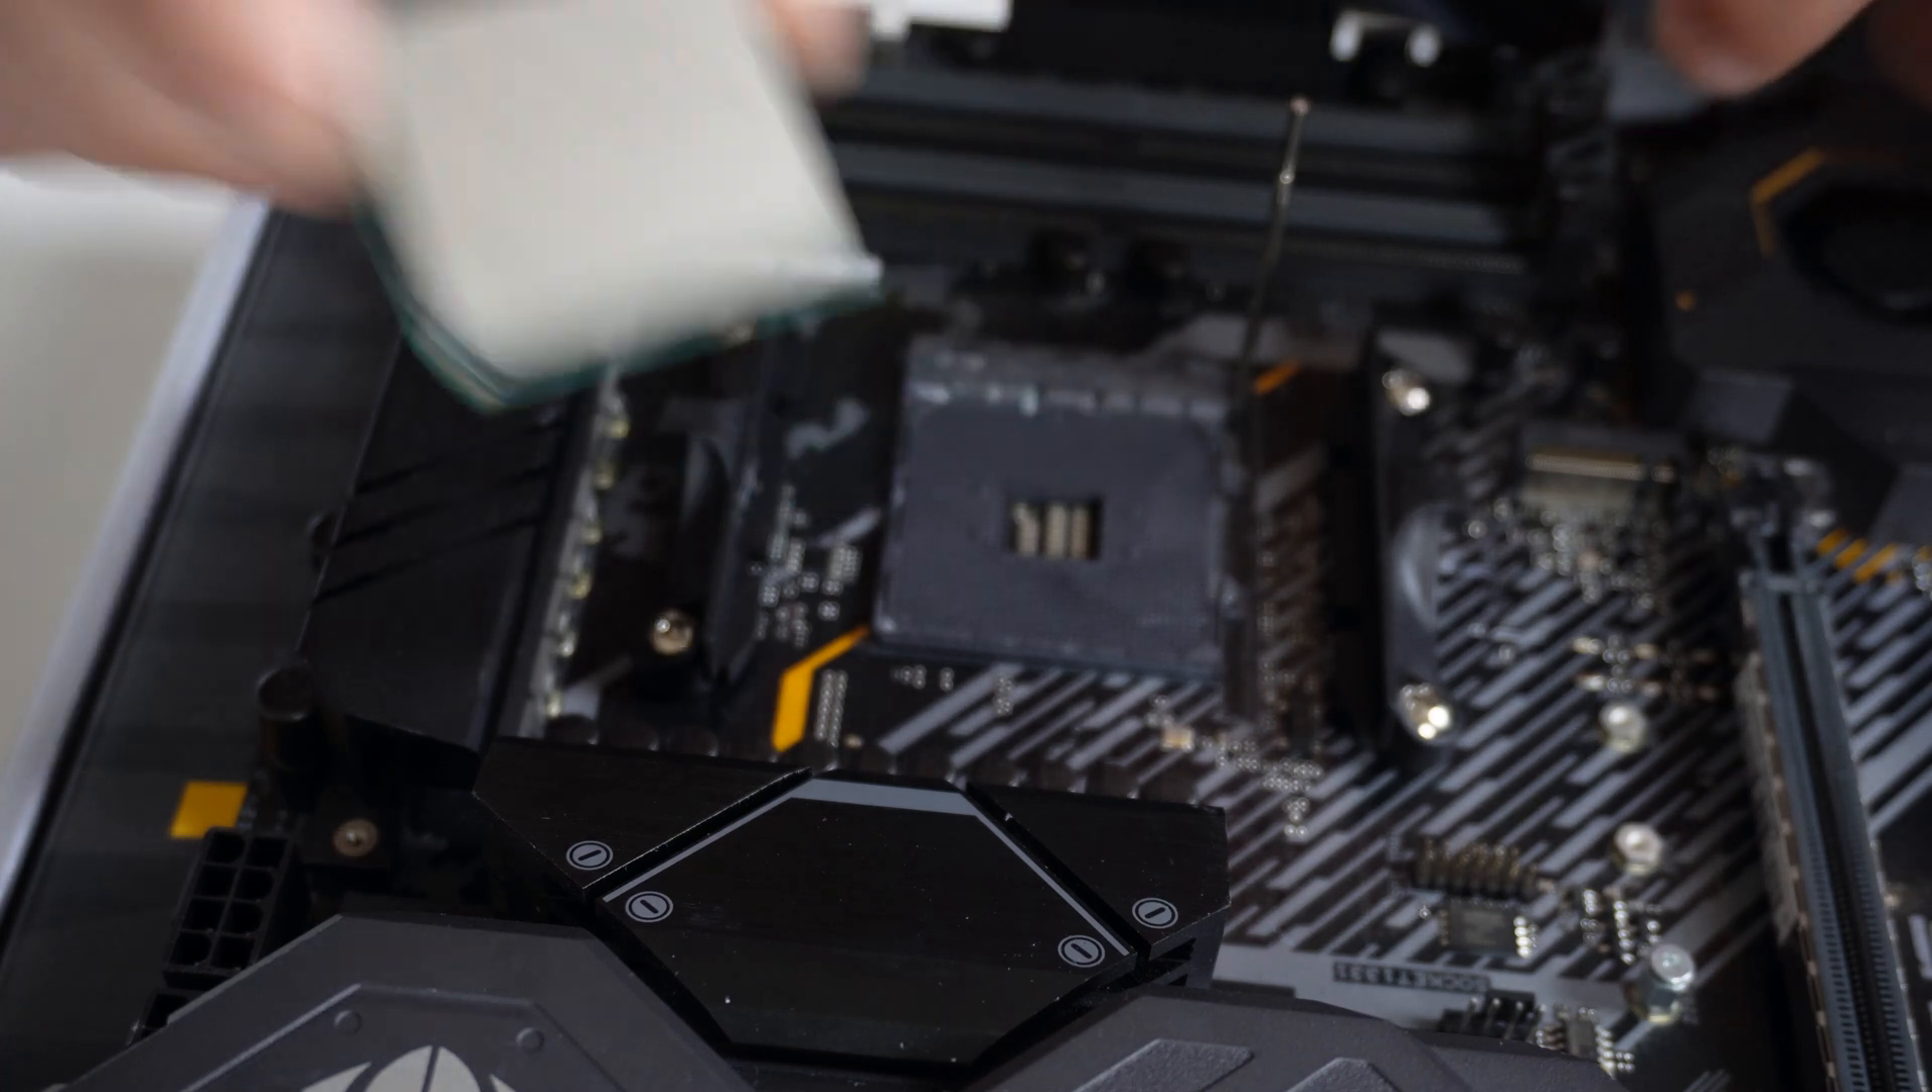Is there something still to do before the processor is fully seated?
Yes.